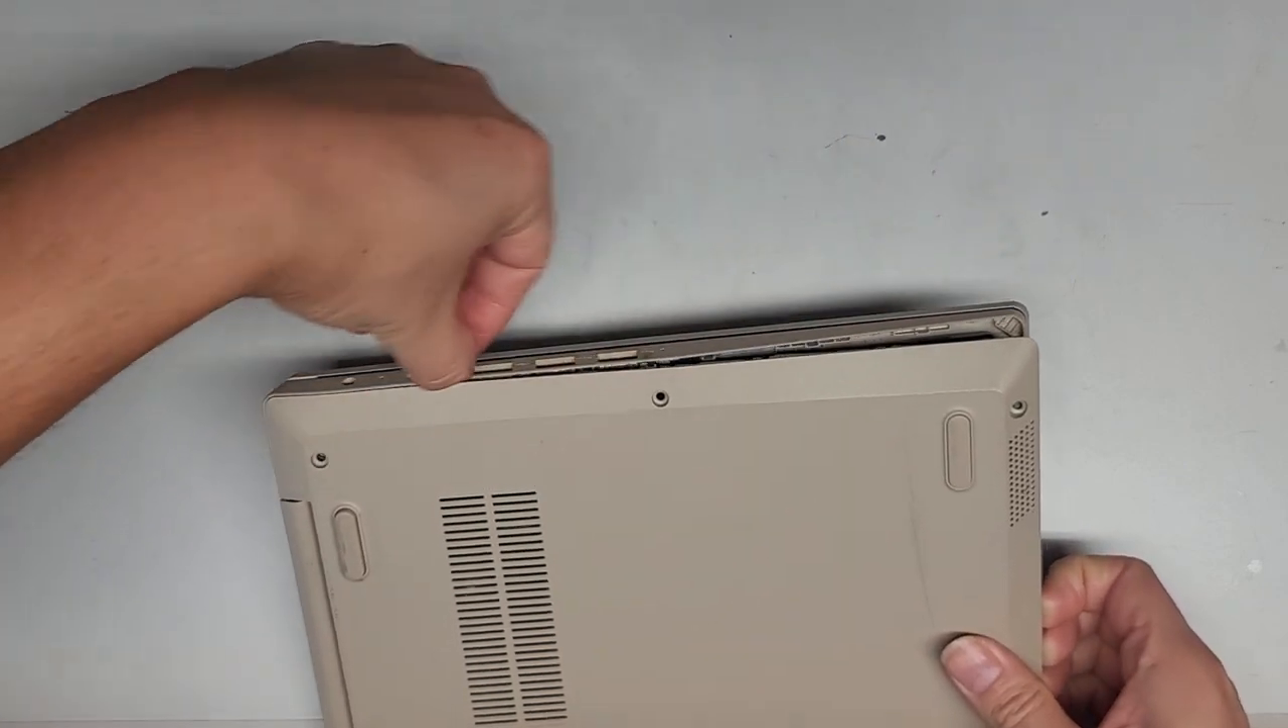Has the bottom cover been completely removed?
No.